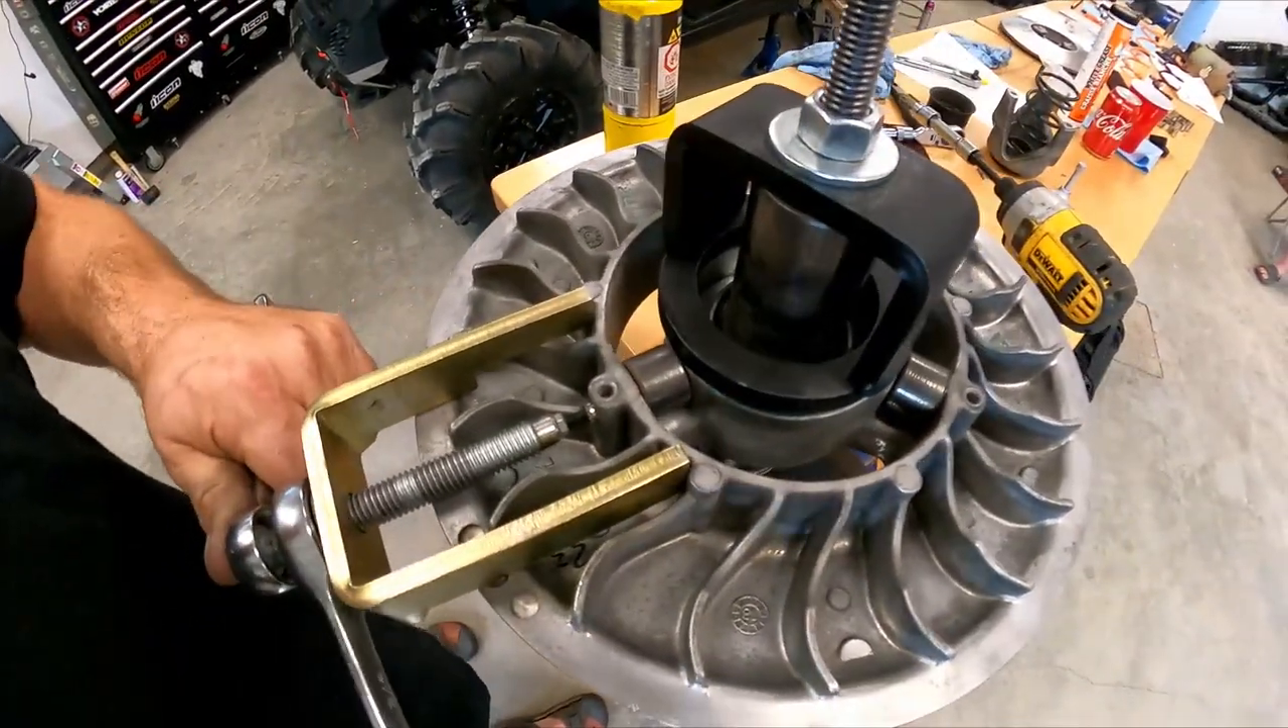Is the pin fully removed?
No.